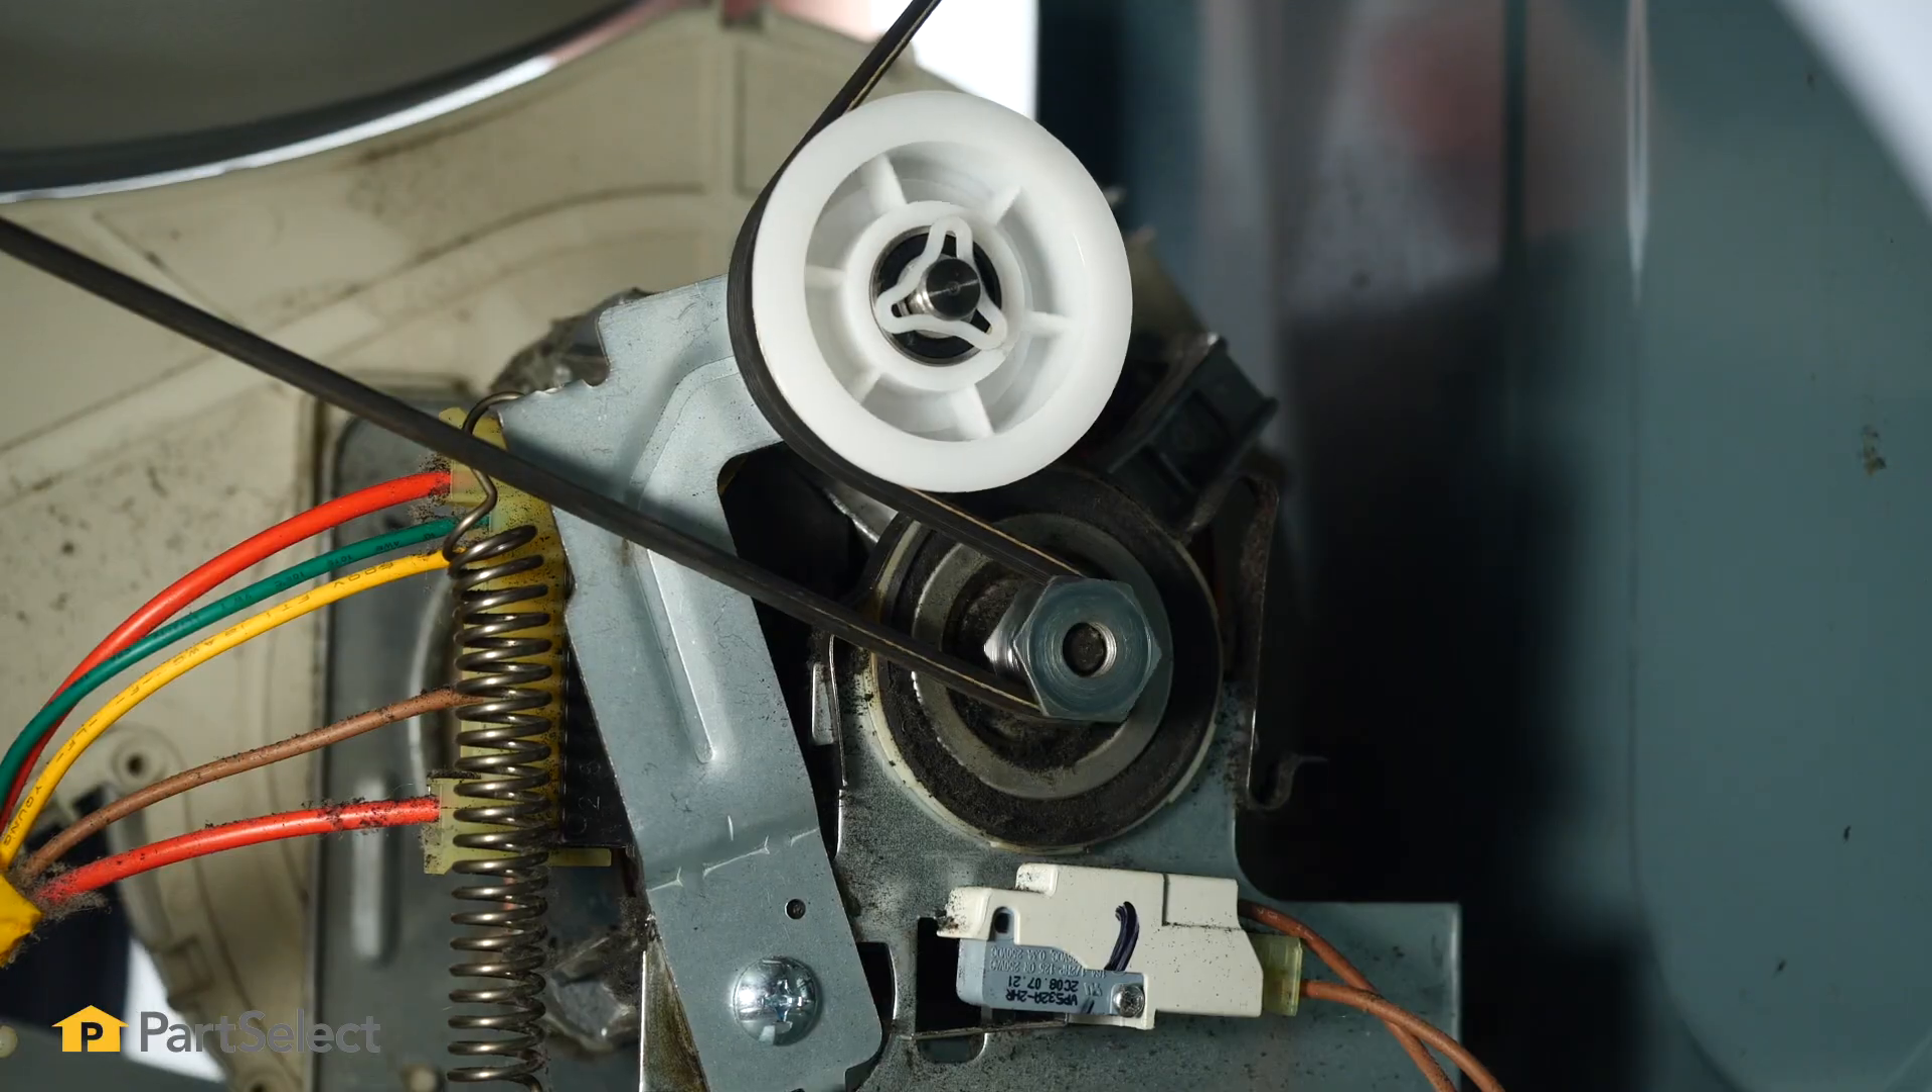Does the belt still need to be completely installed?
No.